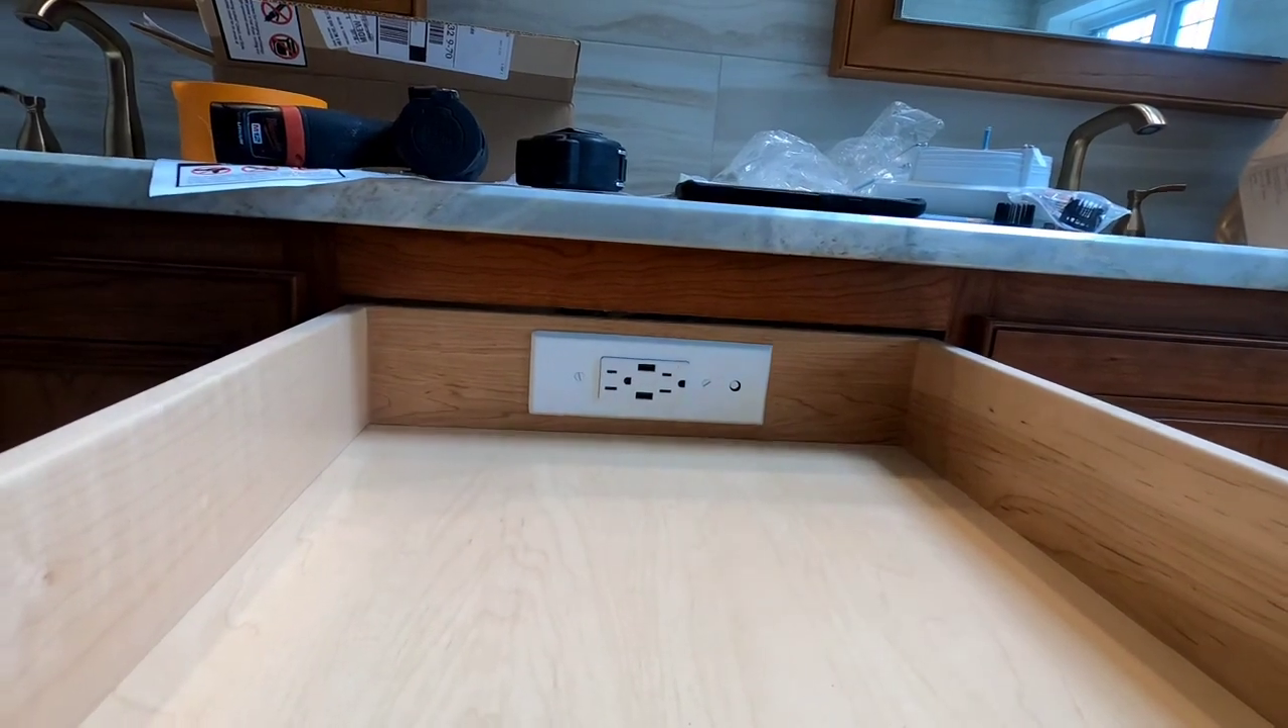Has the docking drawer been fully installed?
Yes.